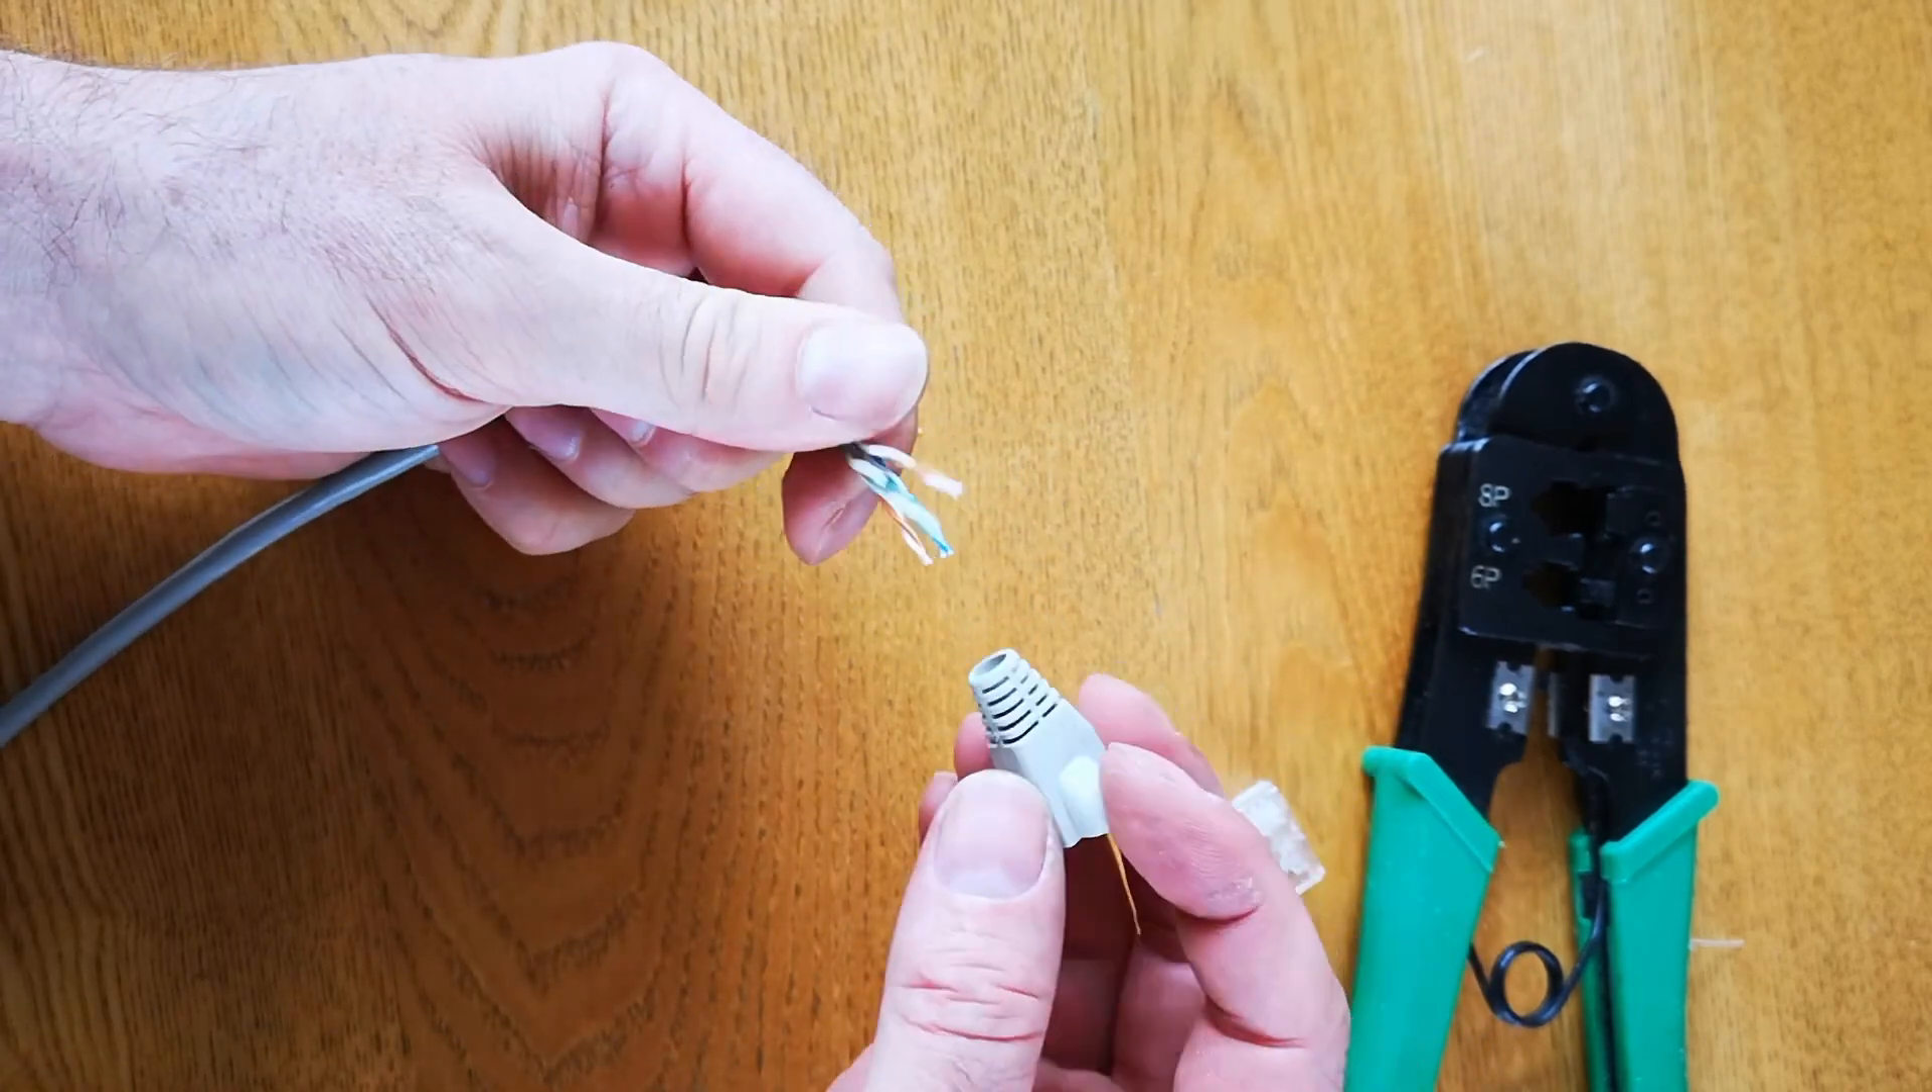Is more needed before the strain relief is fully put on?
Yes.